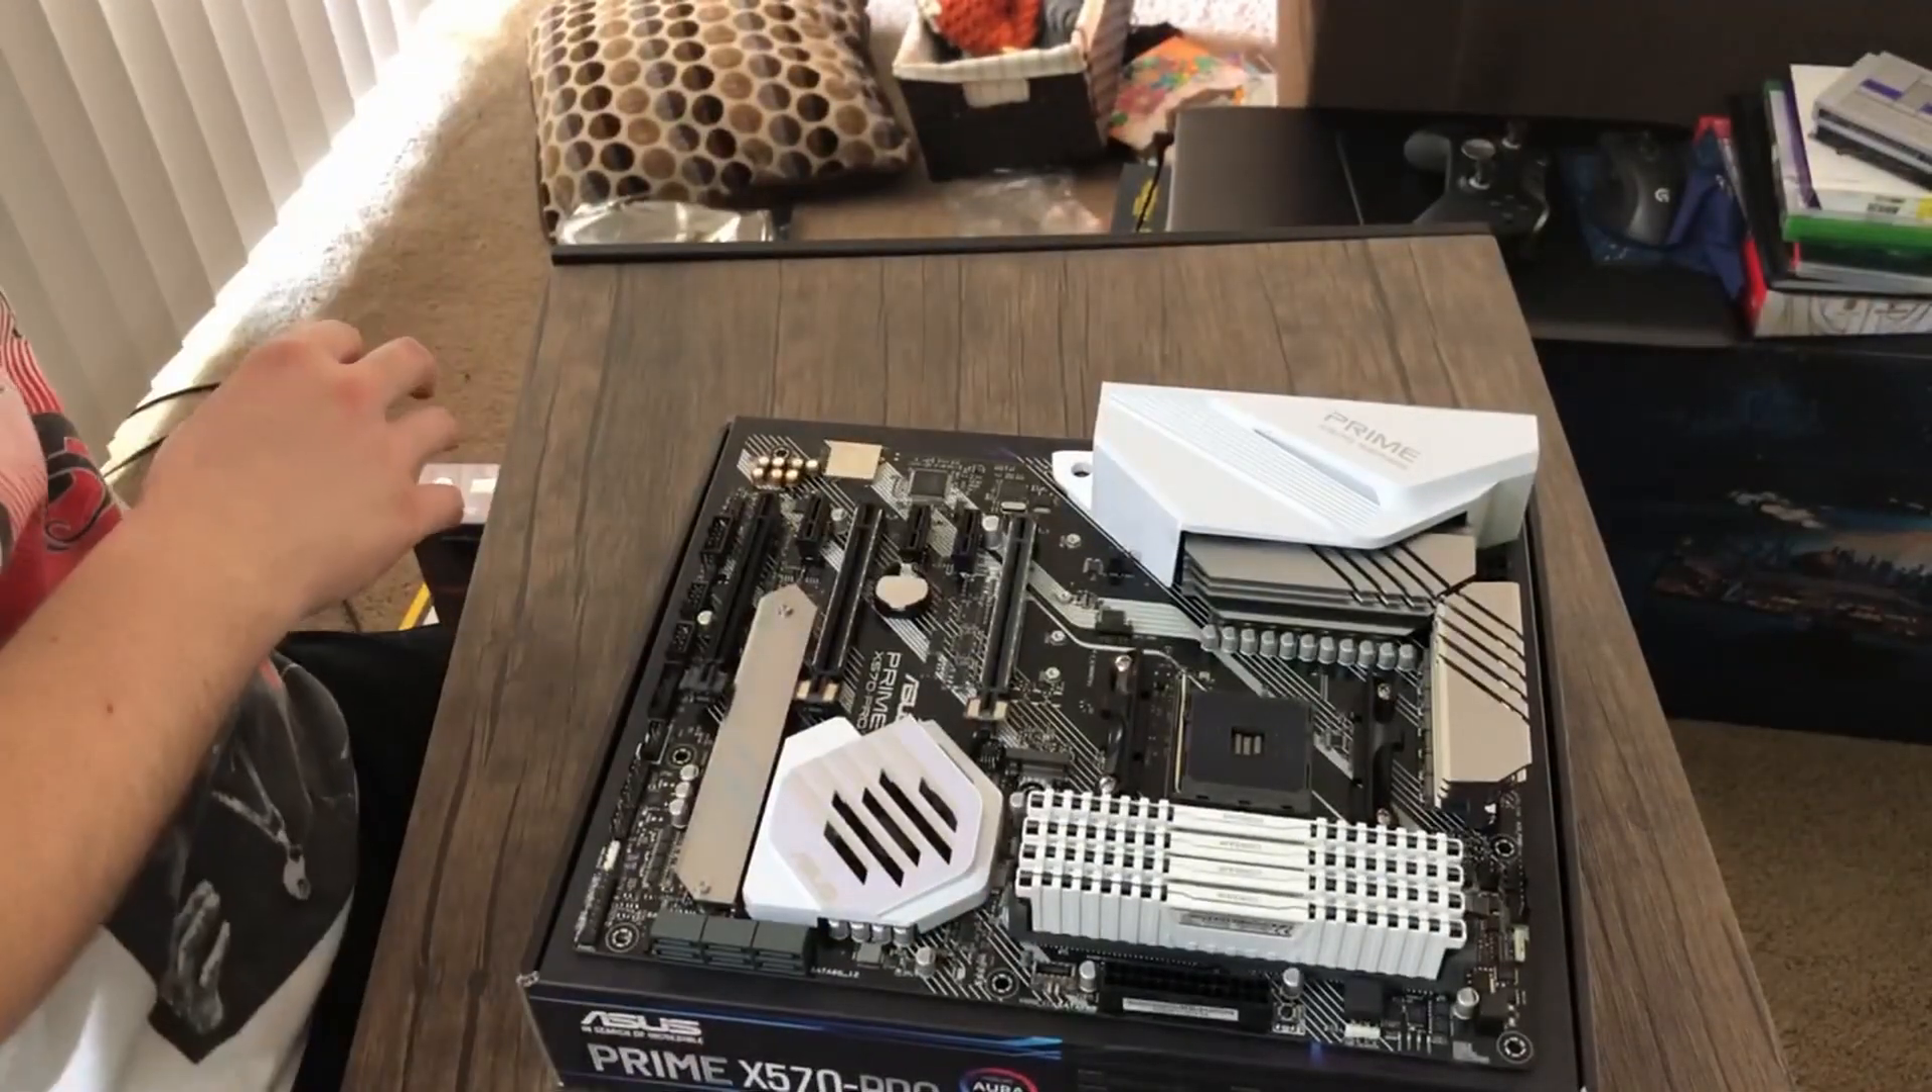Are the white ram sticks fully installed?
Yes.